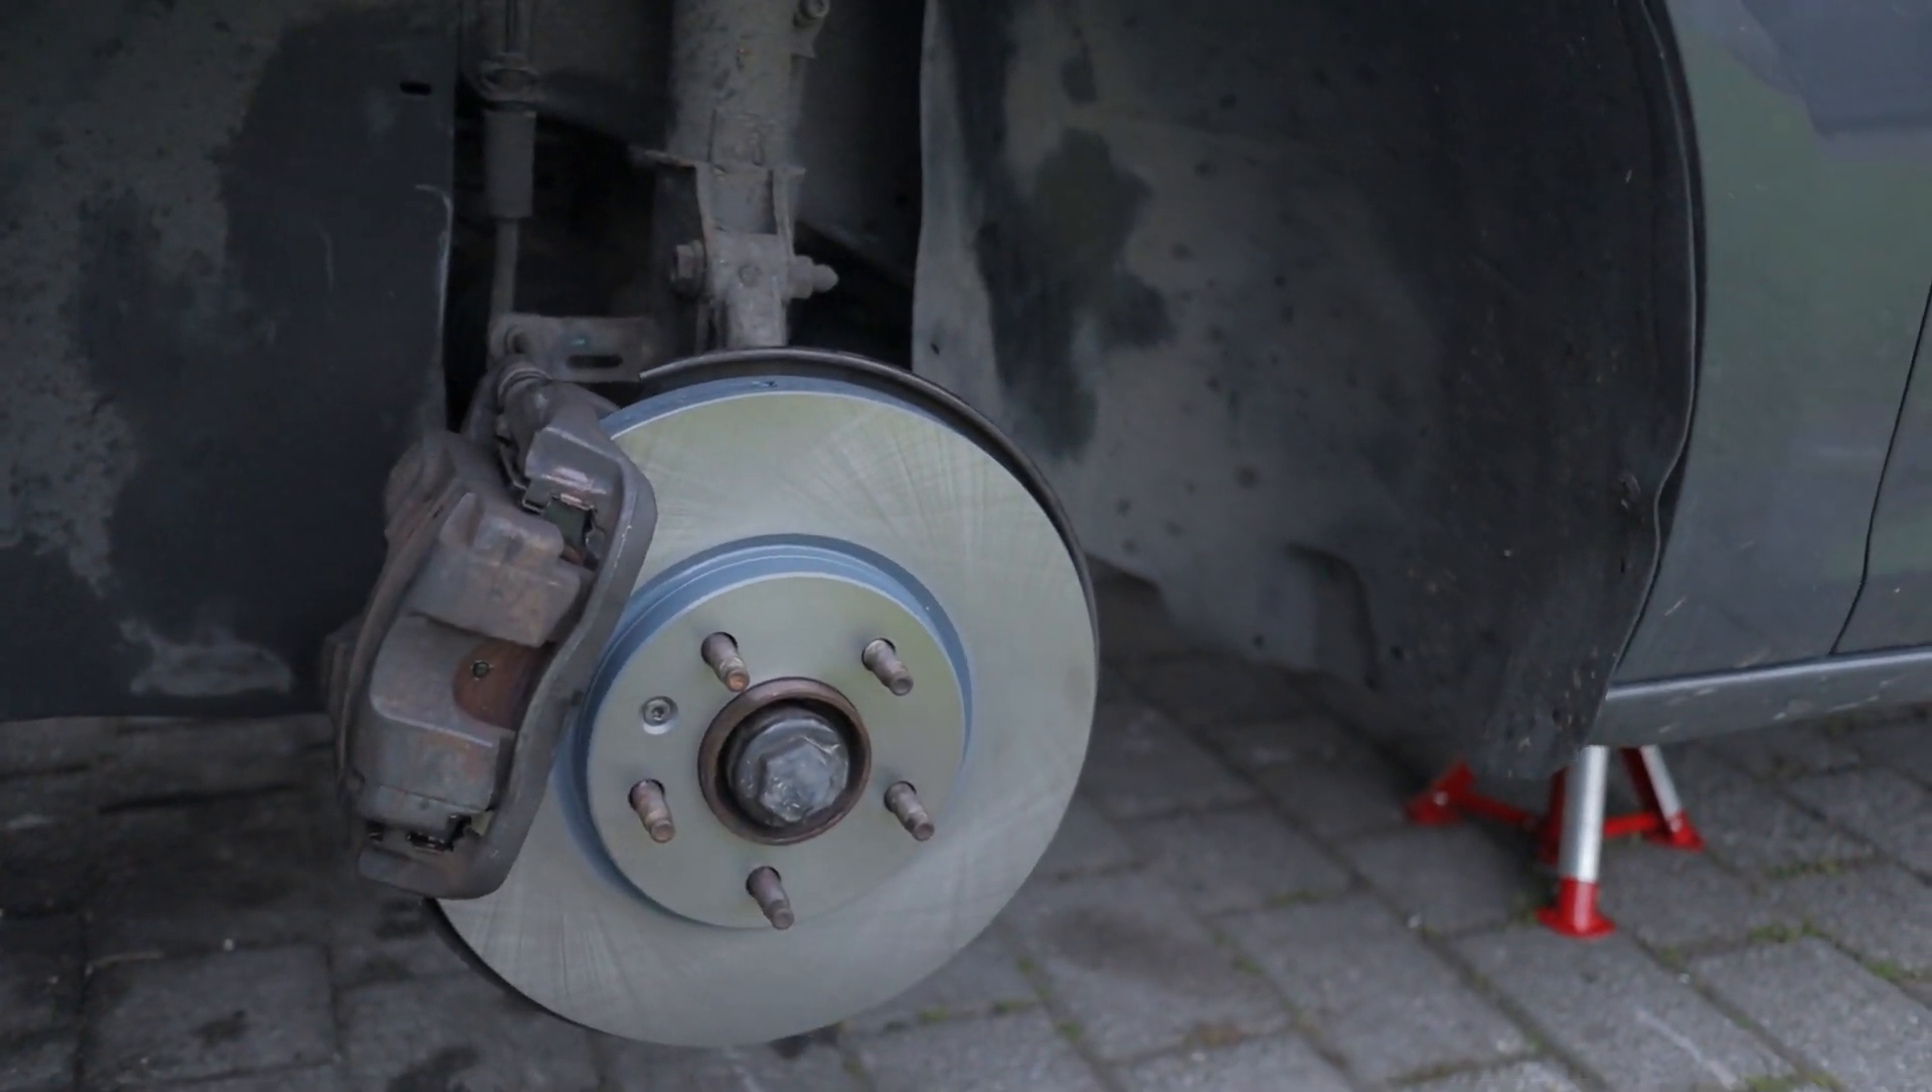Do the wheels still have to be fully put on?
Yes.